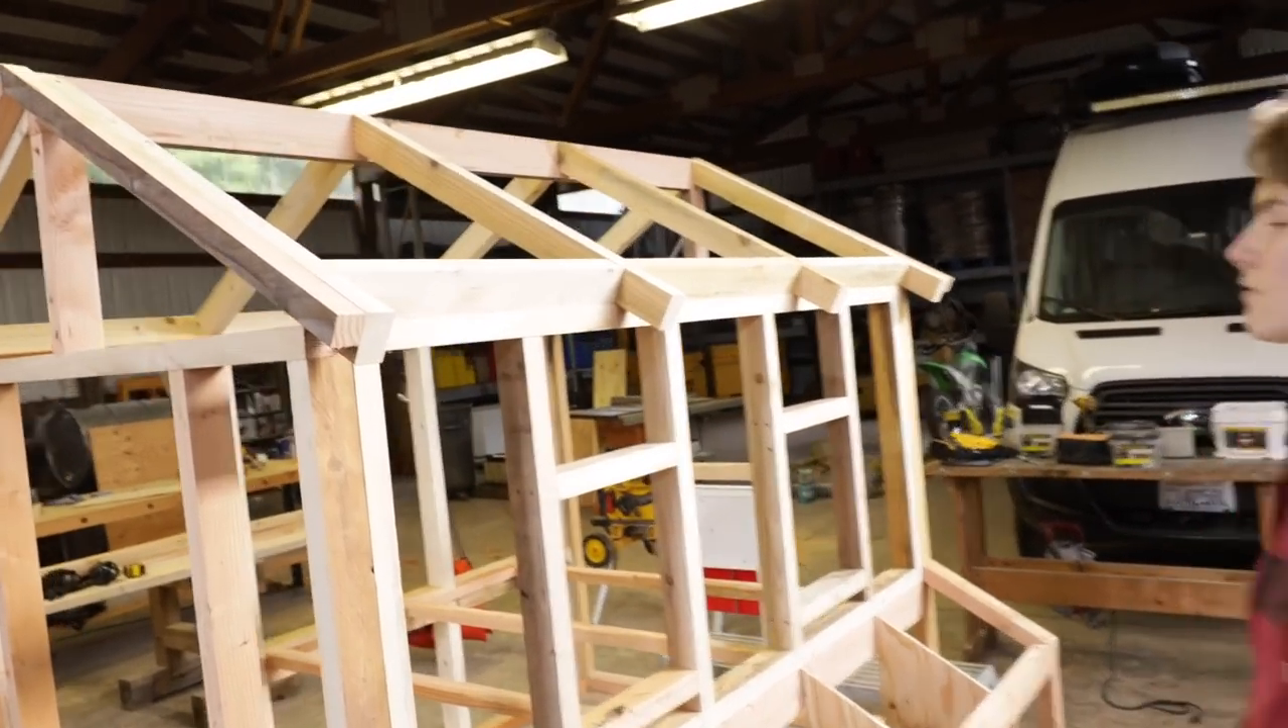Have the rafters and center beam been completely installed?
Yes.